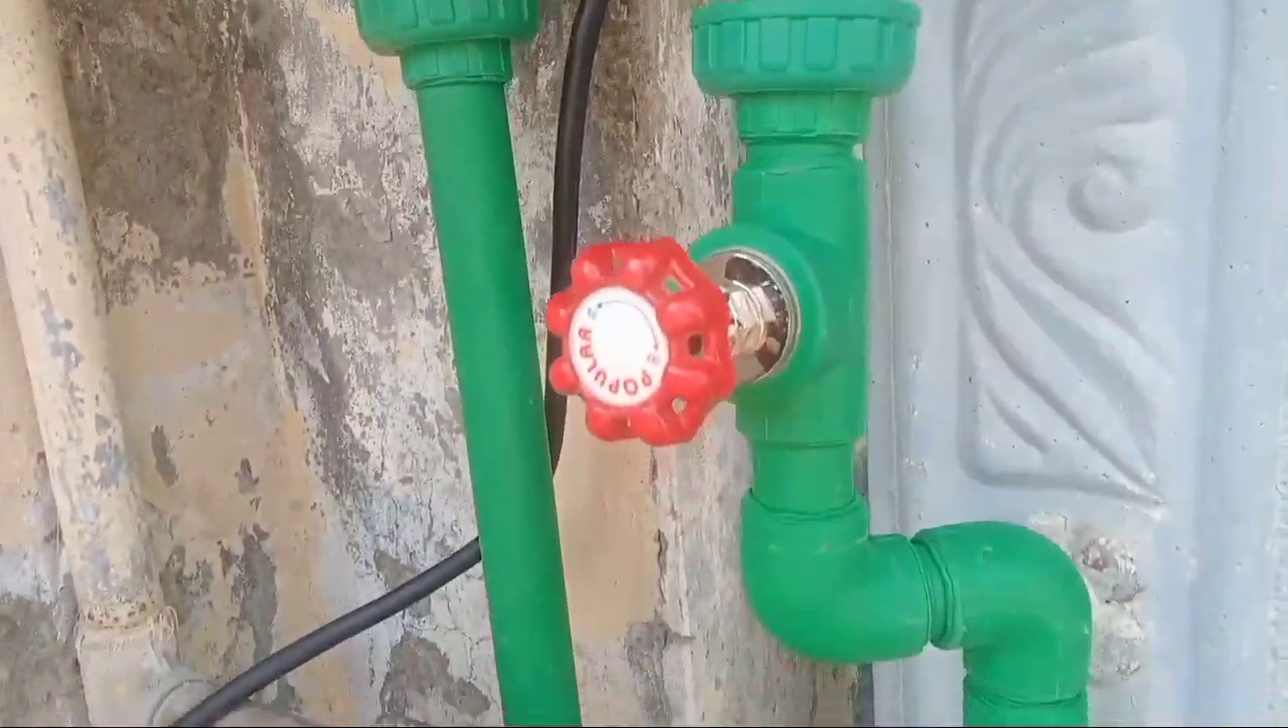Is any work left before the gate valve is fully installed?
No.